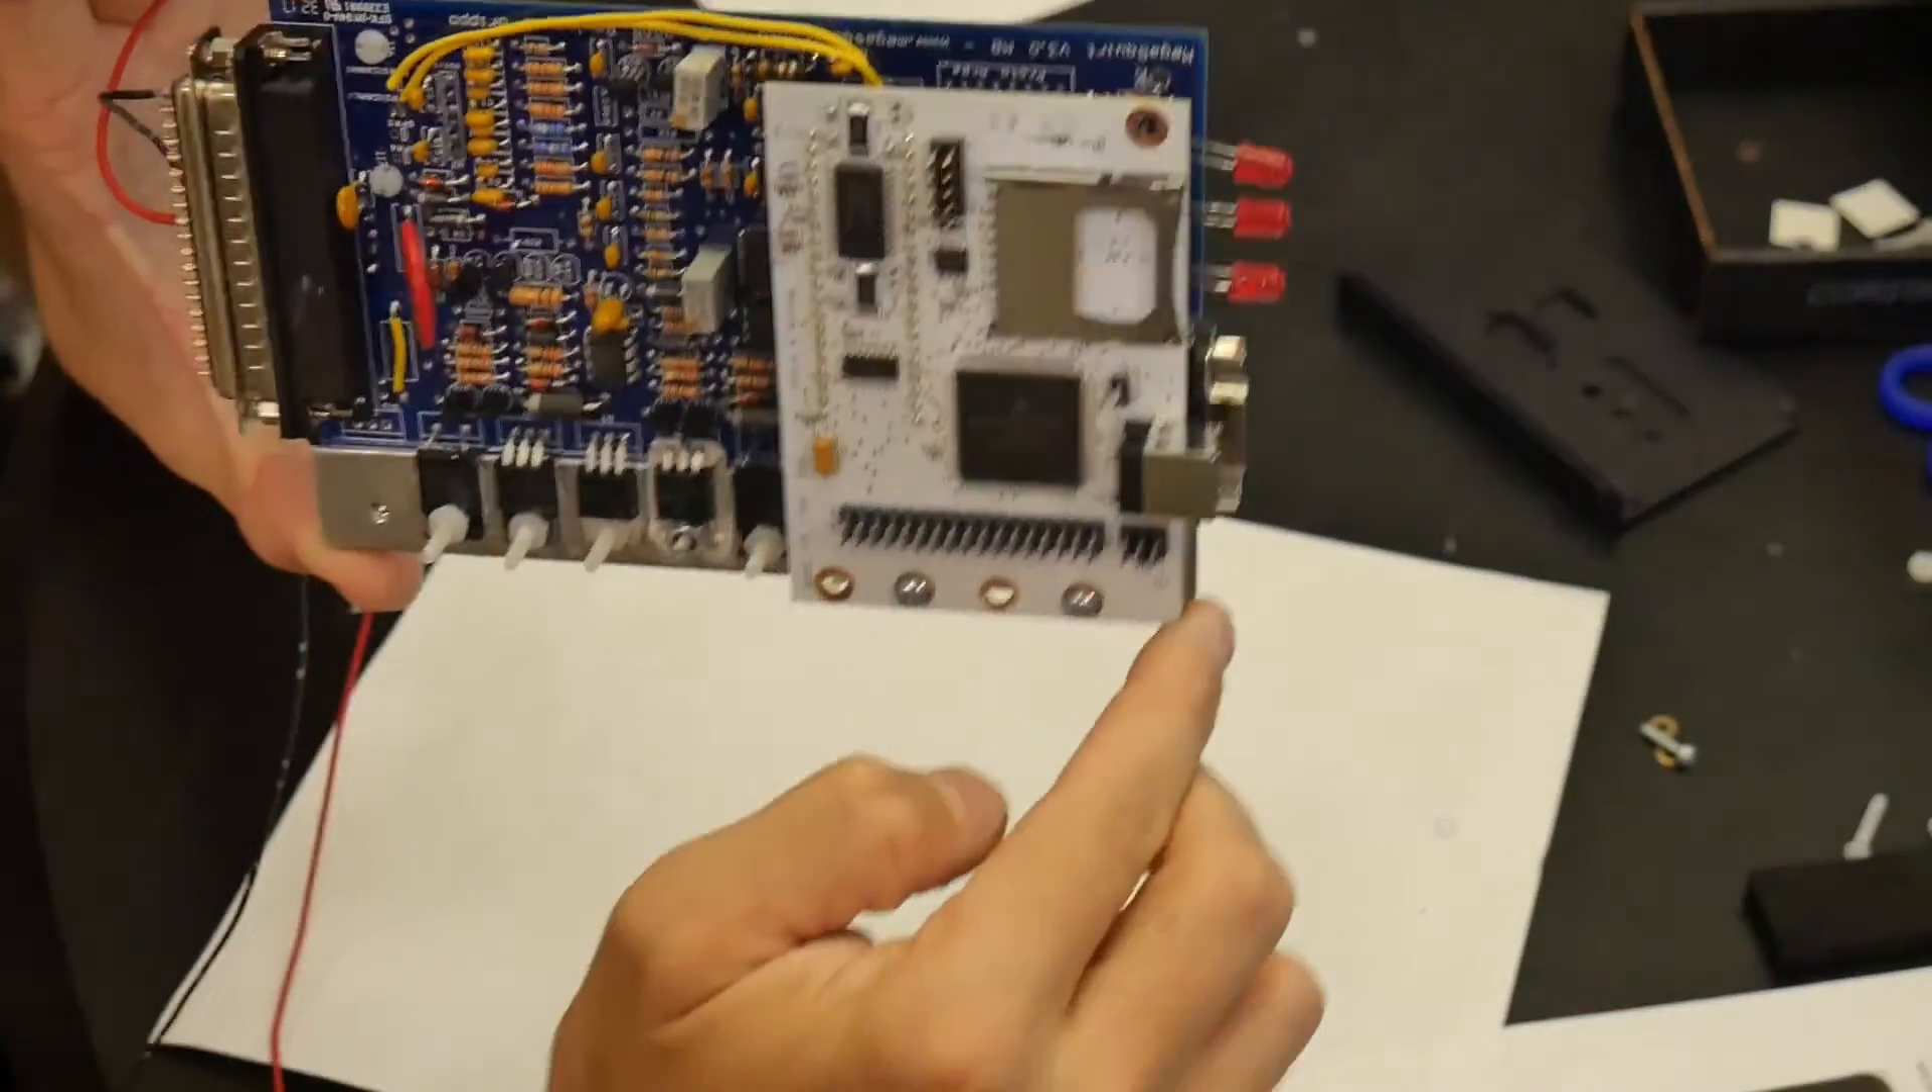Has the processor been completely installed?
Yes.